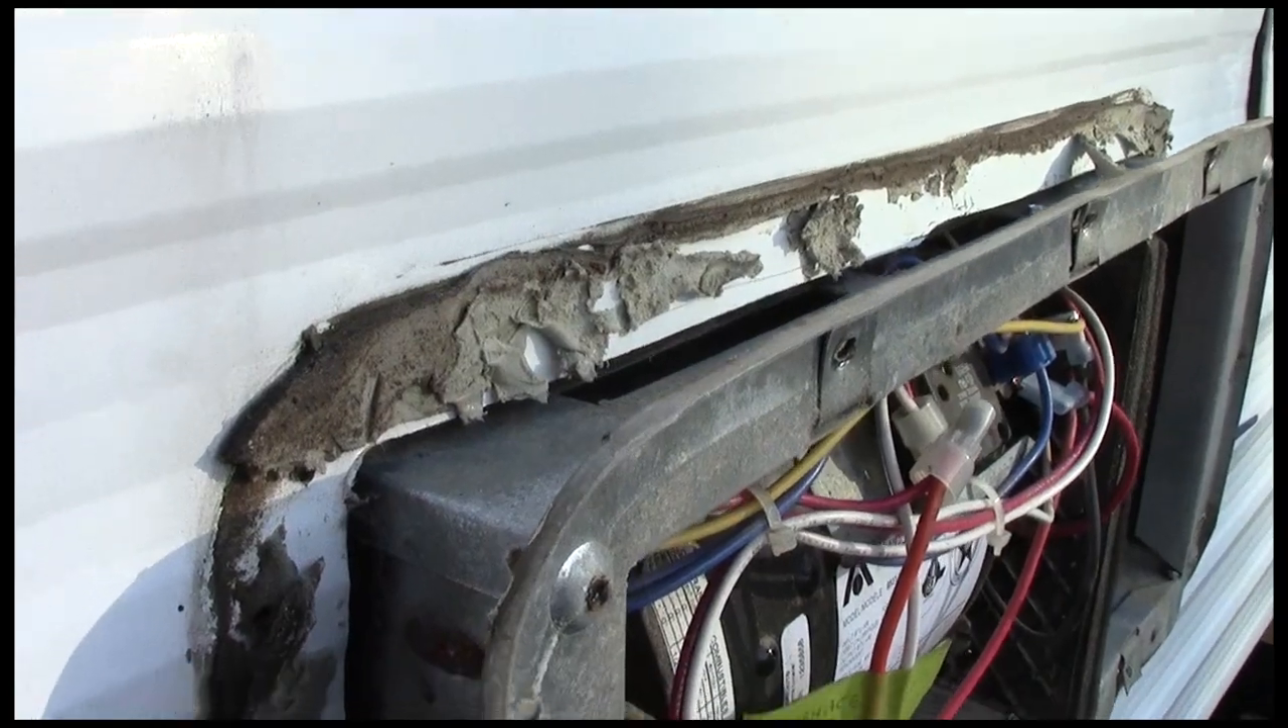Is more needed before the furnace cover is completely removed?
No.